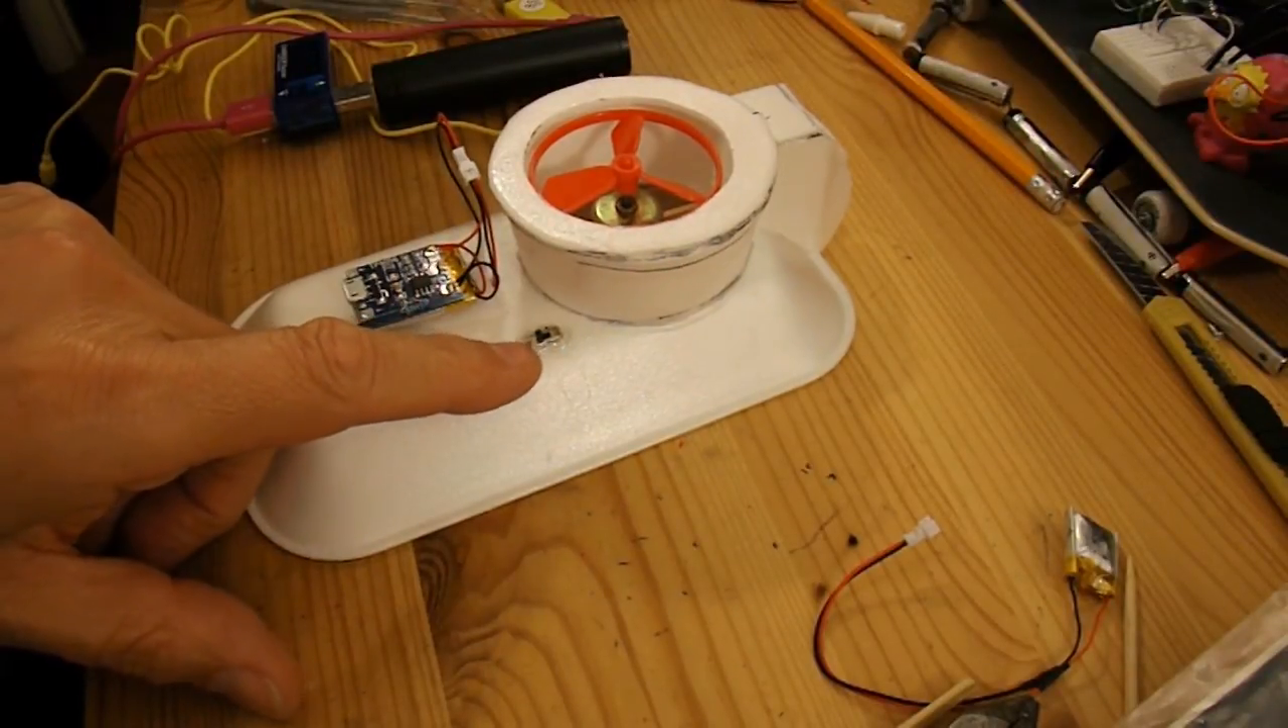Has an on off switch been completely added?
Yes.